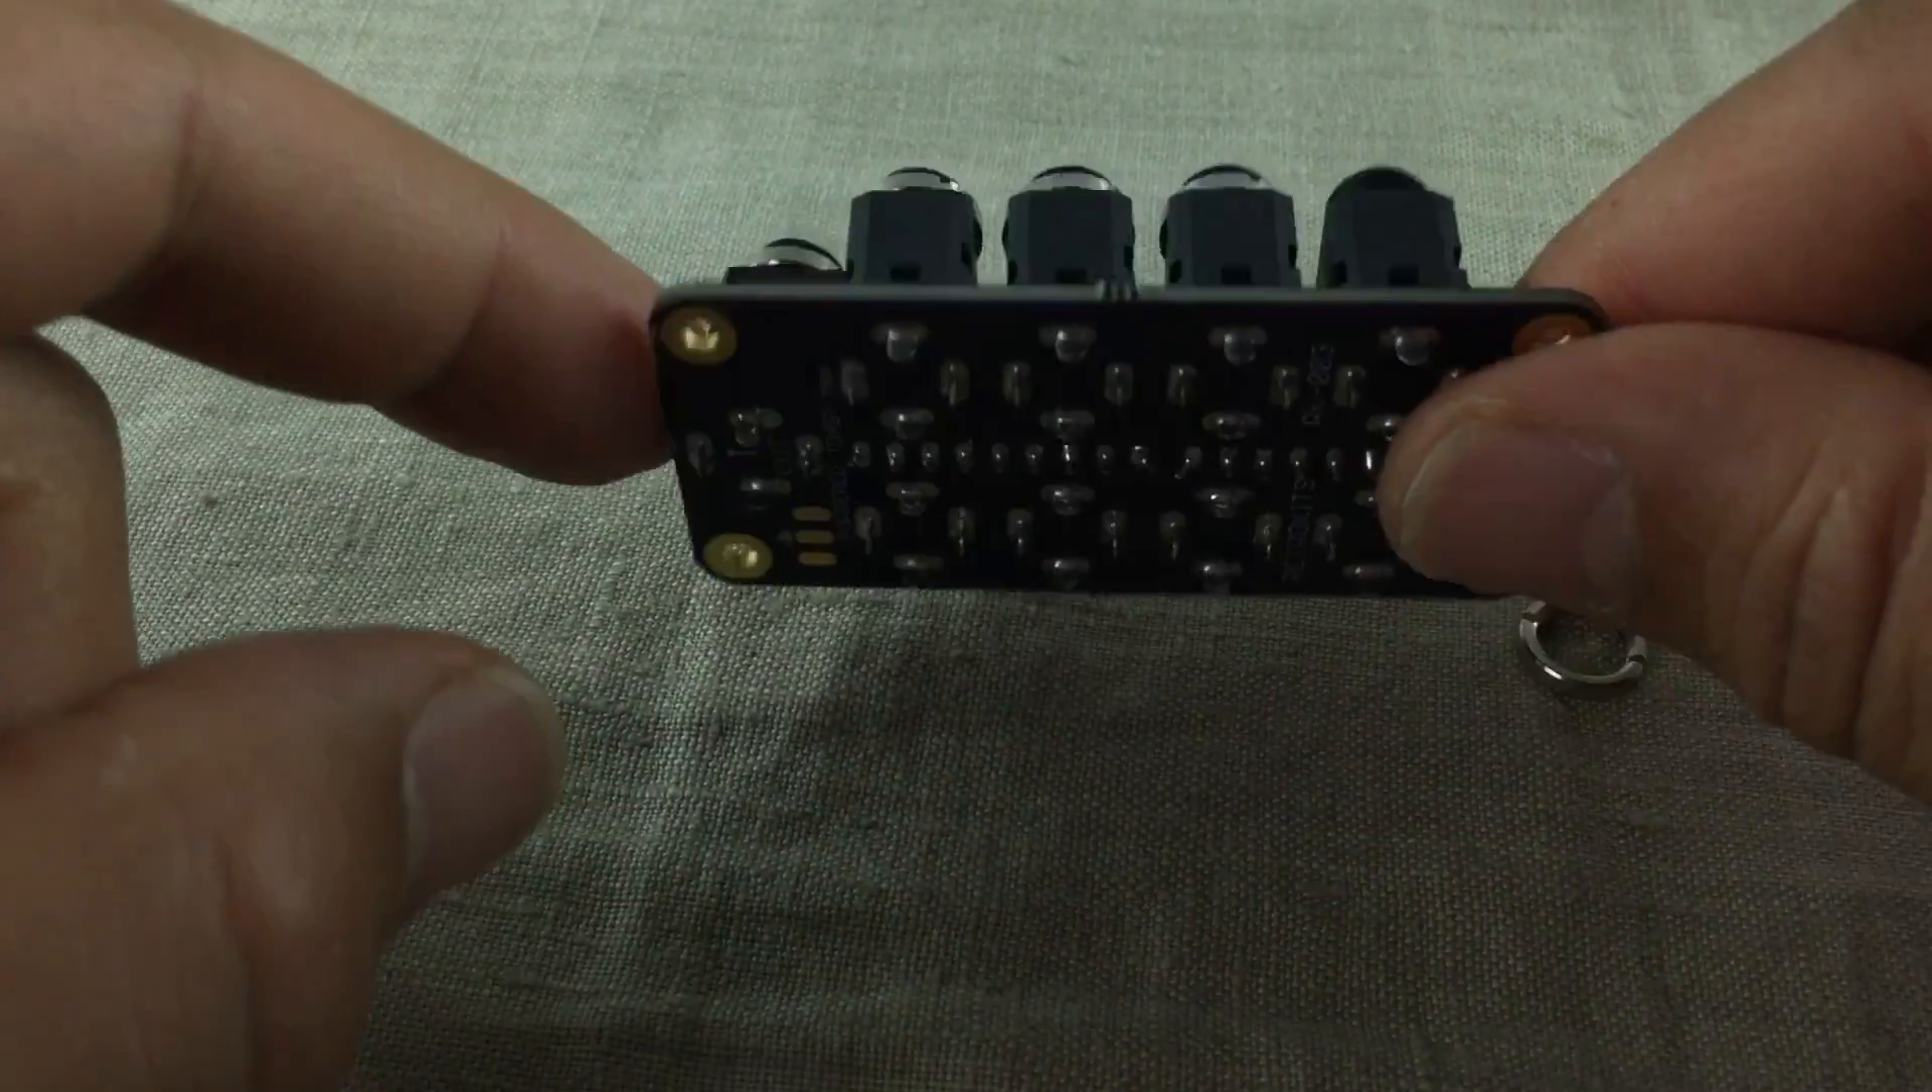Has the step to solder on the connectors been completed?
Yes.